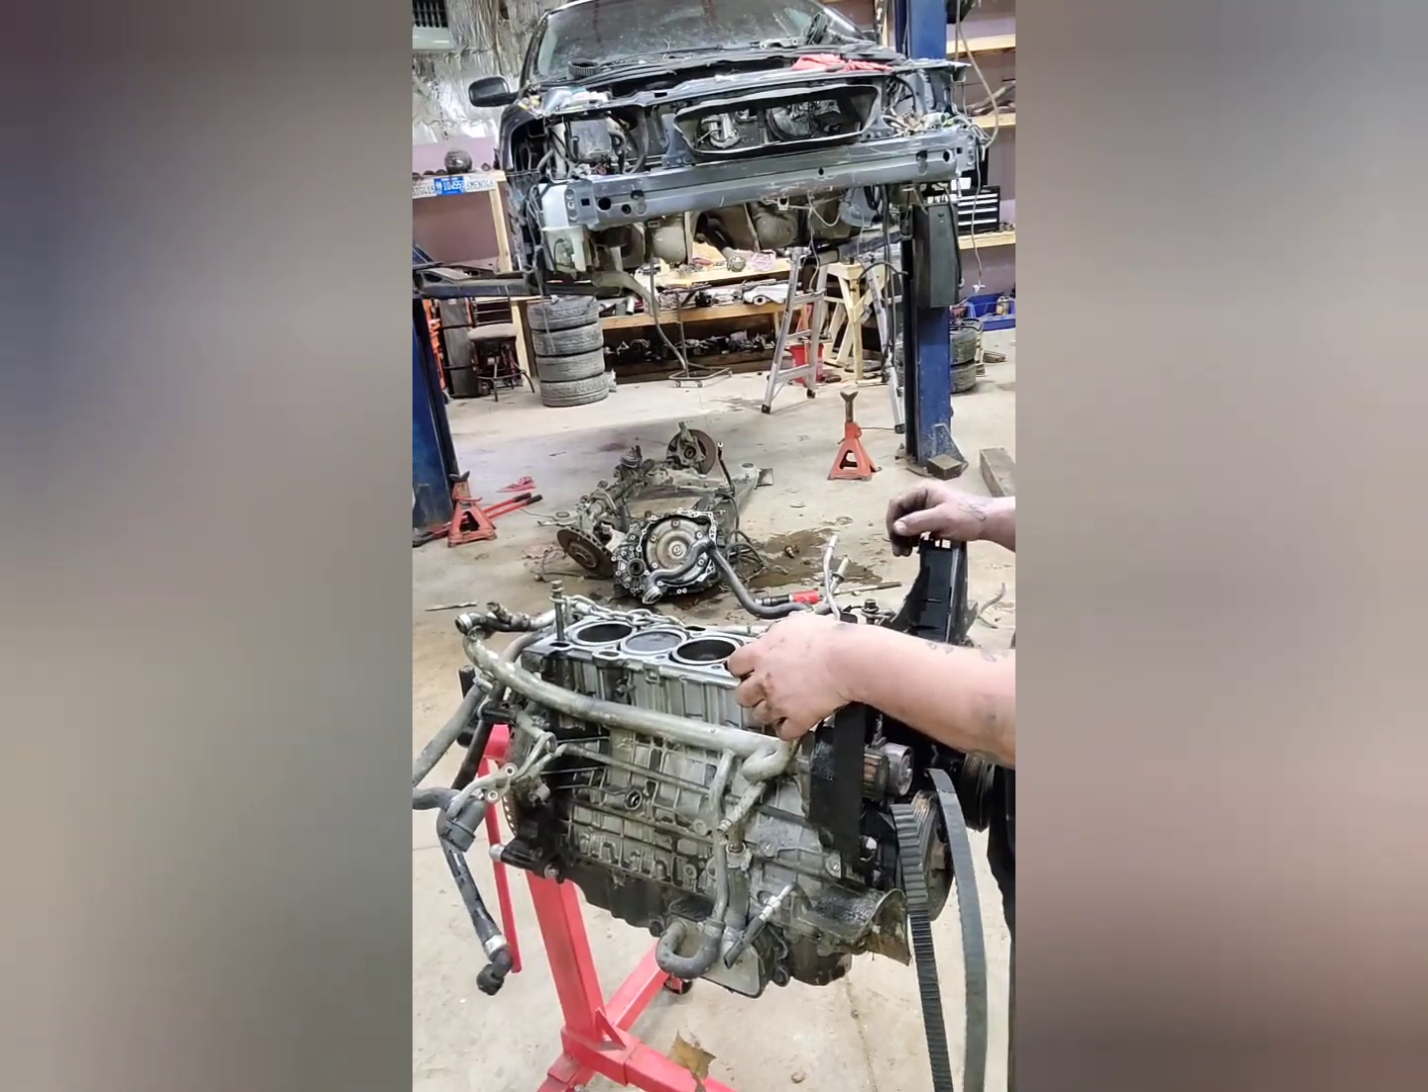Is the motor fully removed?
Yes.